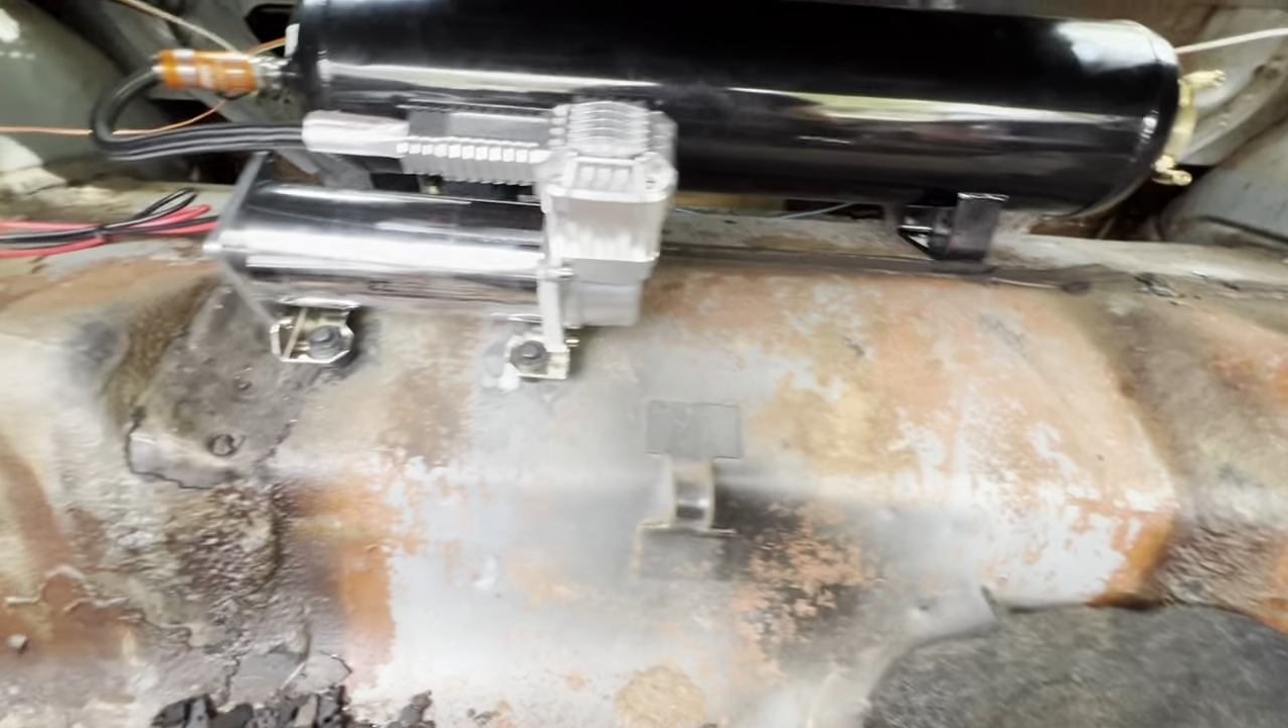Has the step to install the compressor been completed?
Yes.